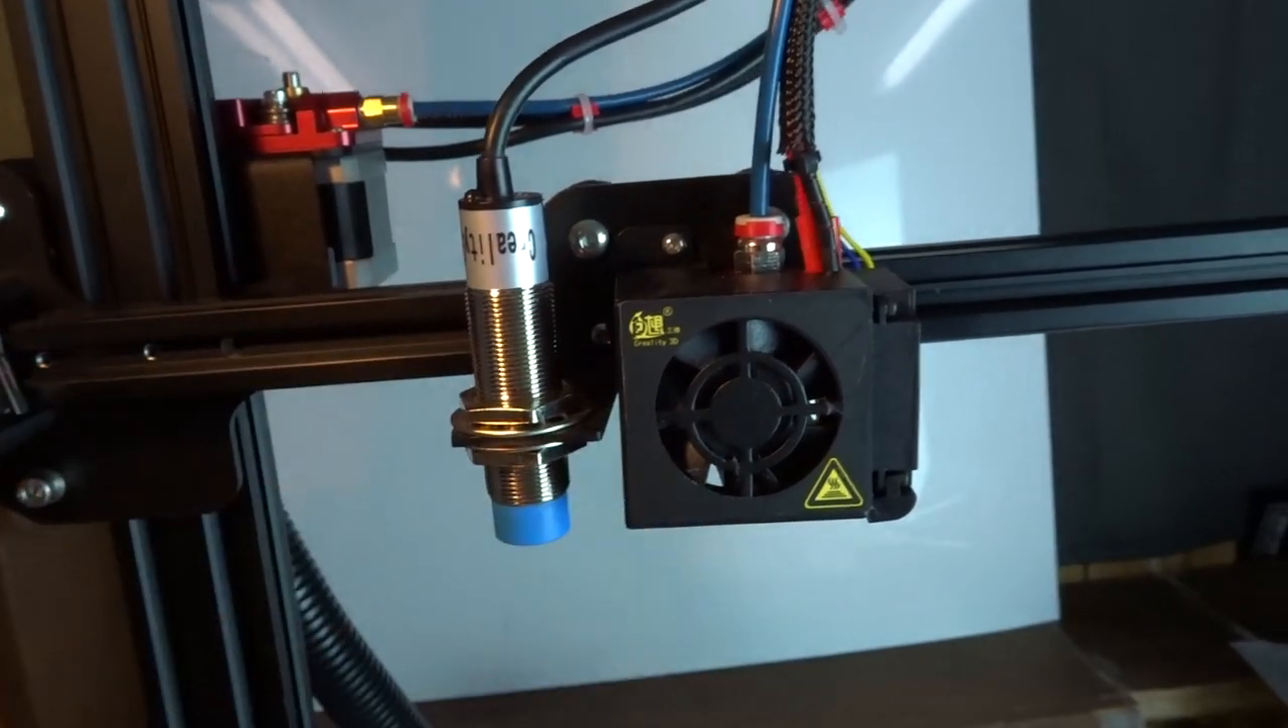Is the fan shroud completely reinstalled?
Yes.